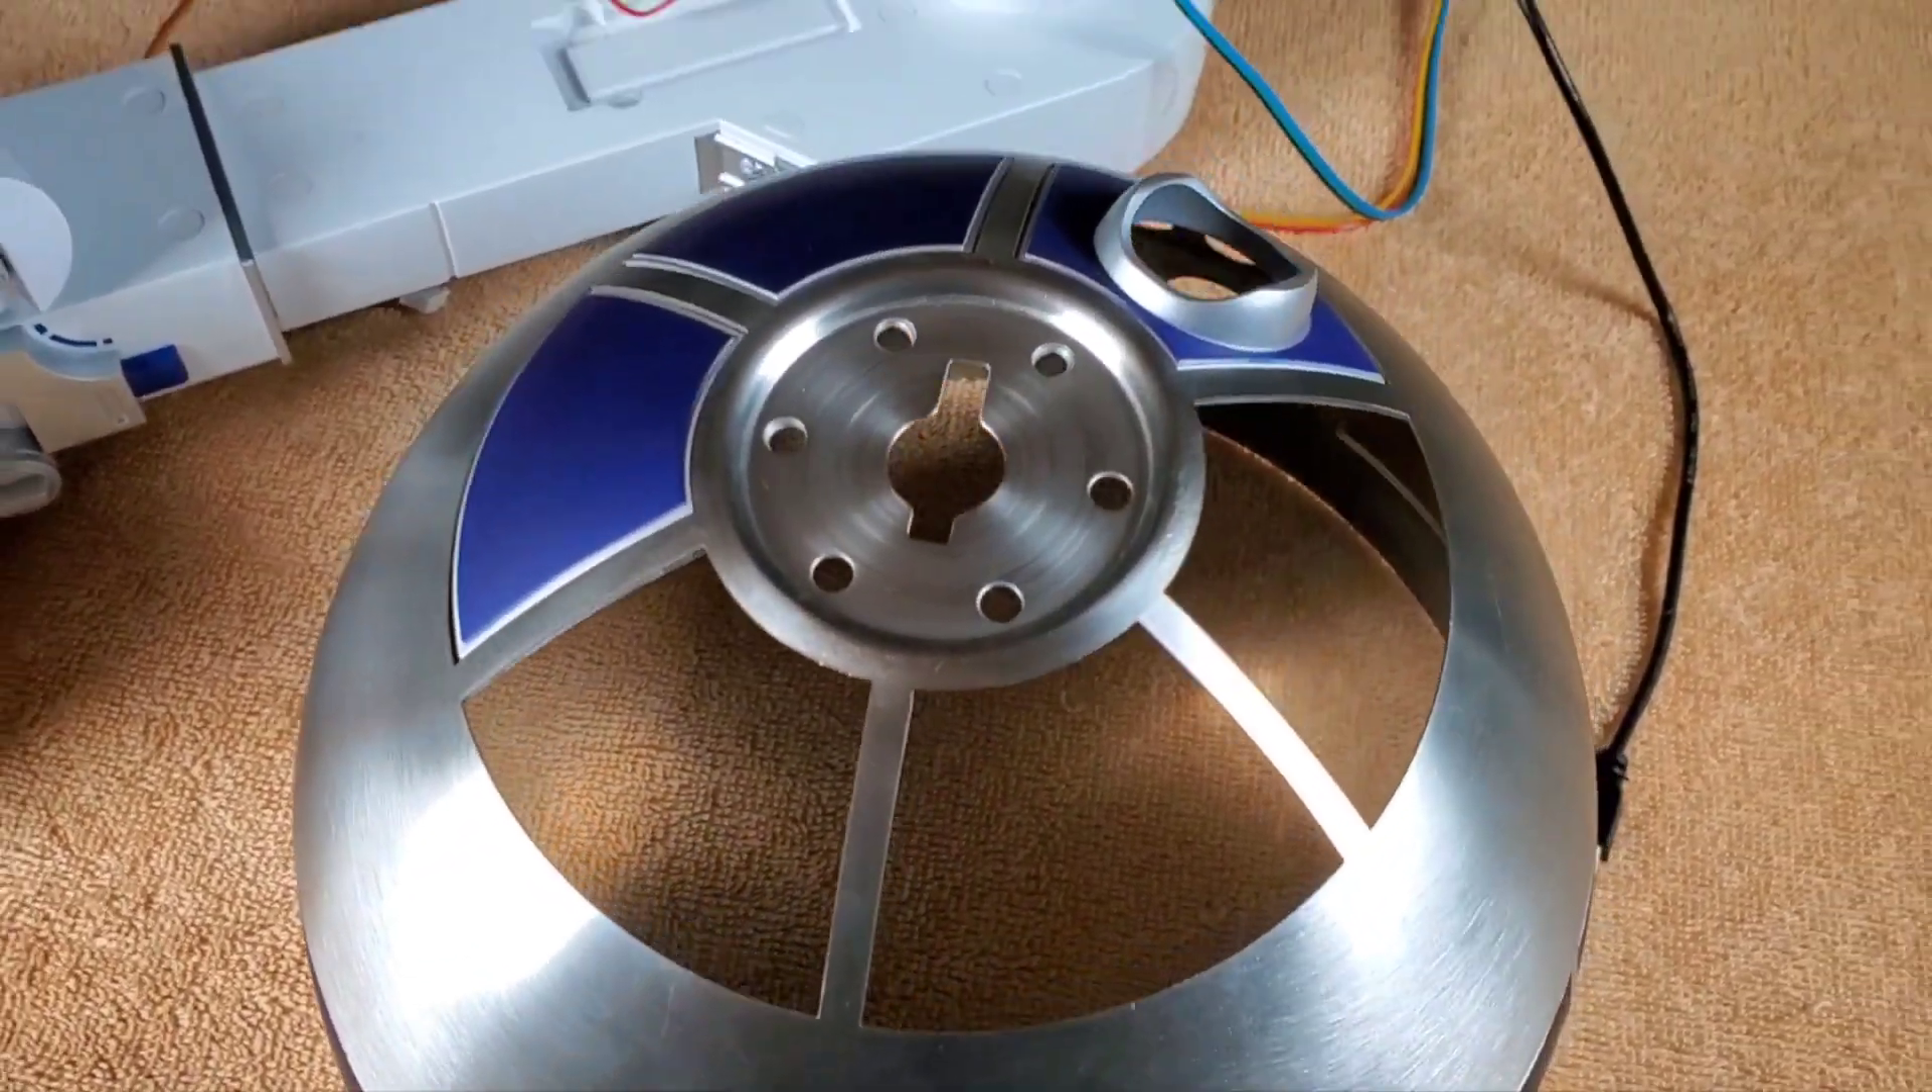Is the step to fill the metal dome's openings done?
No.